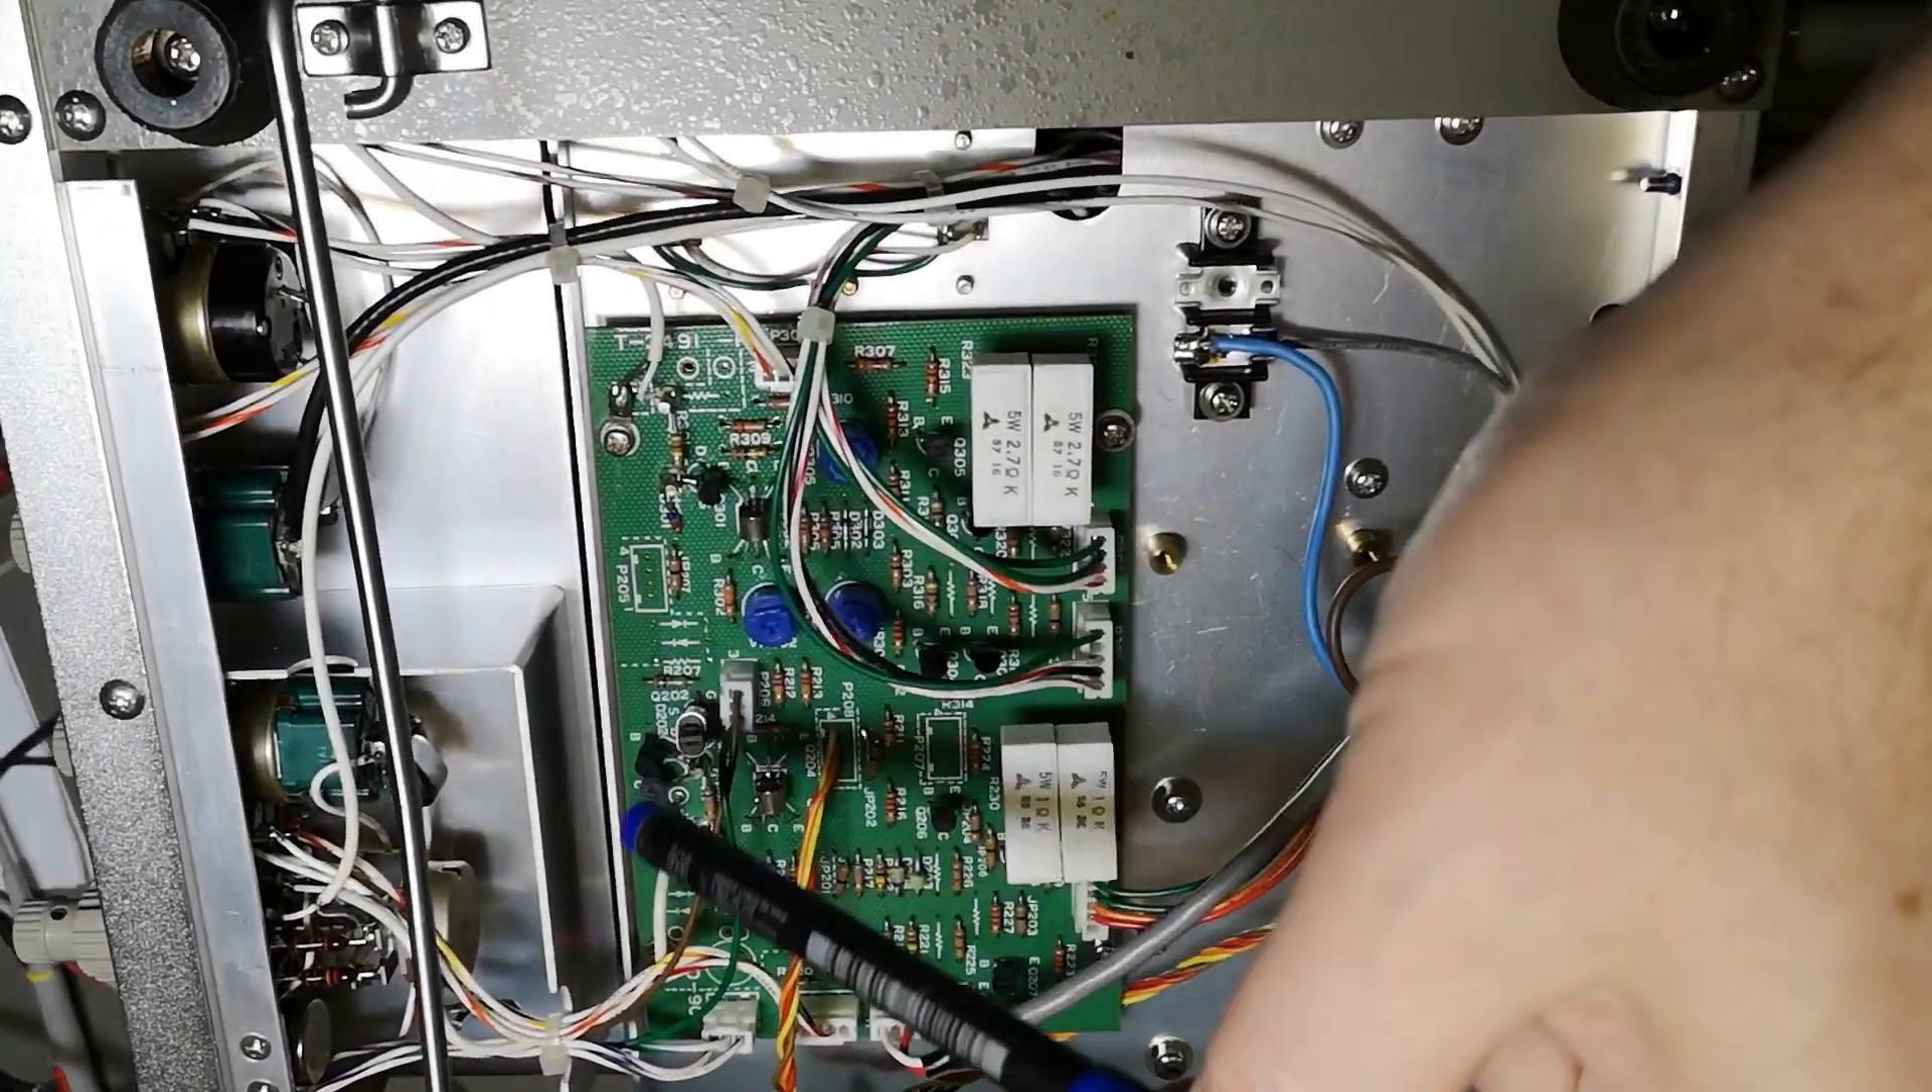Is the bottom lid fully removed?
Yes.